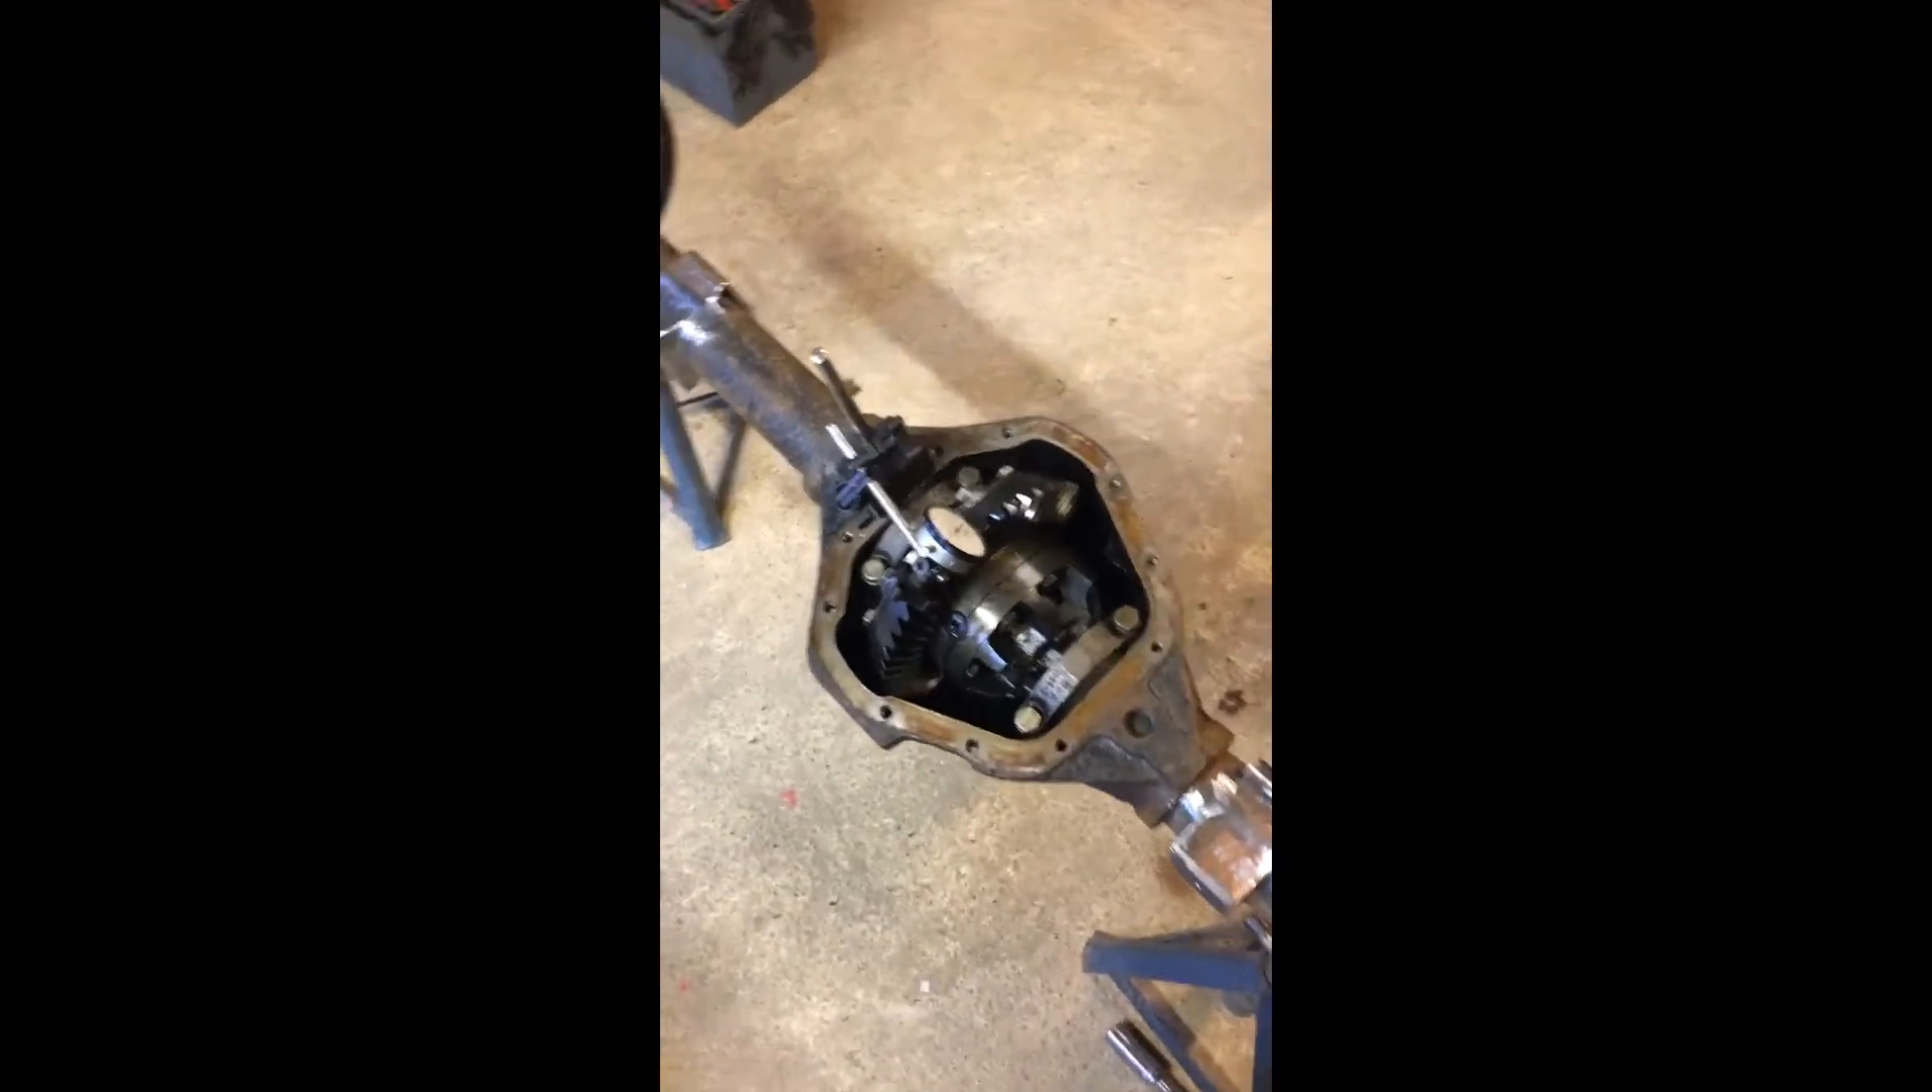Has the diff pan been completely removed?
Yes.